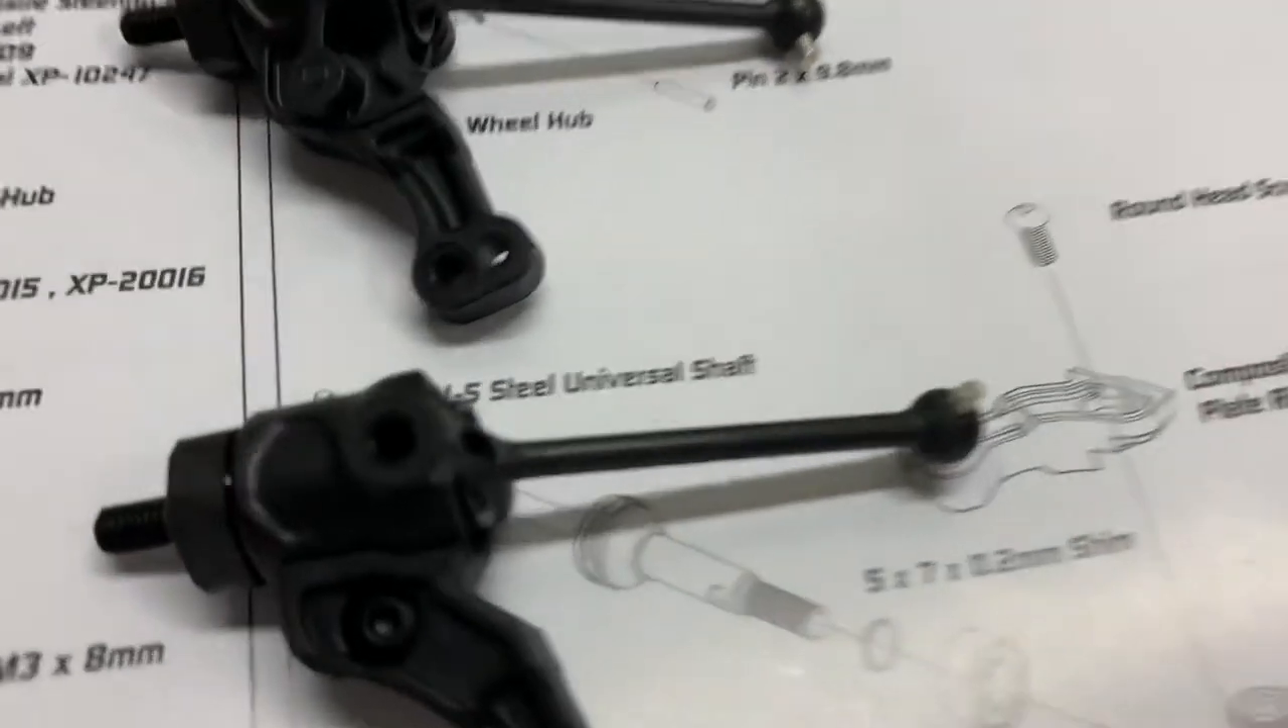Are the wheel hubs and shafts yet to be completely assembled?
No.